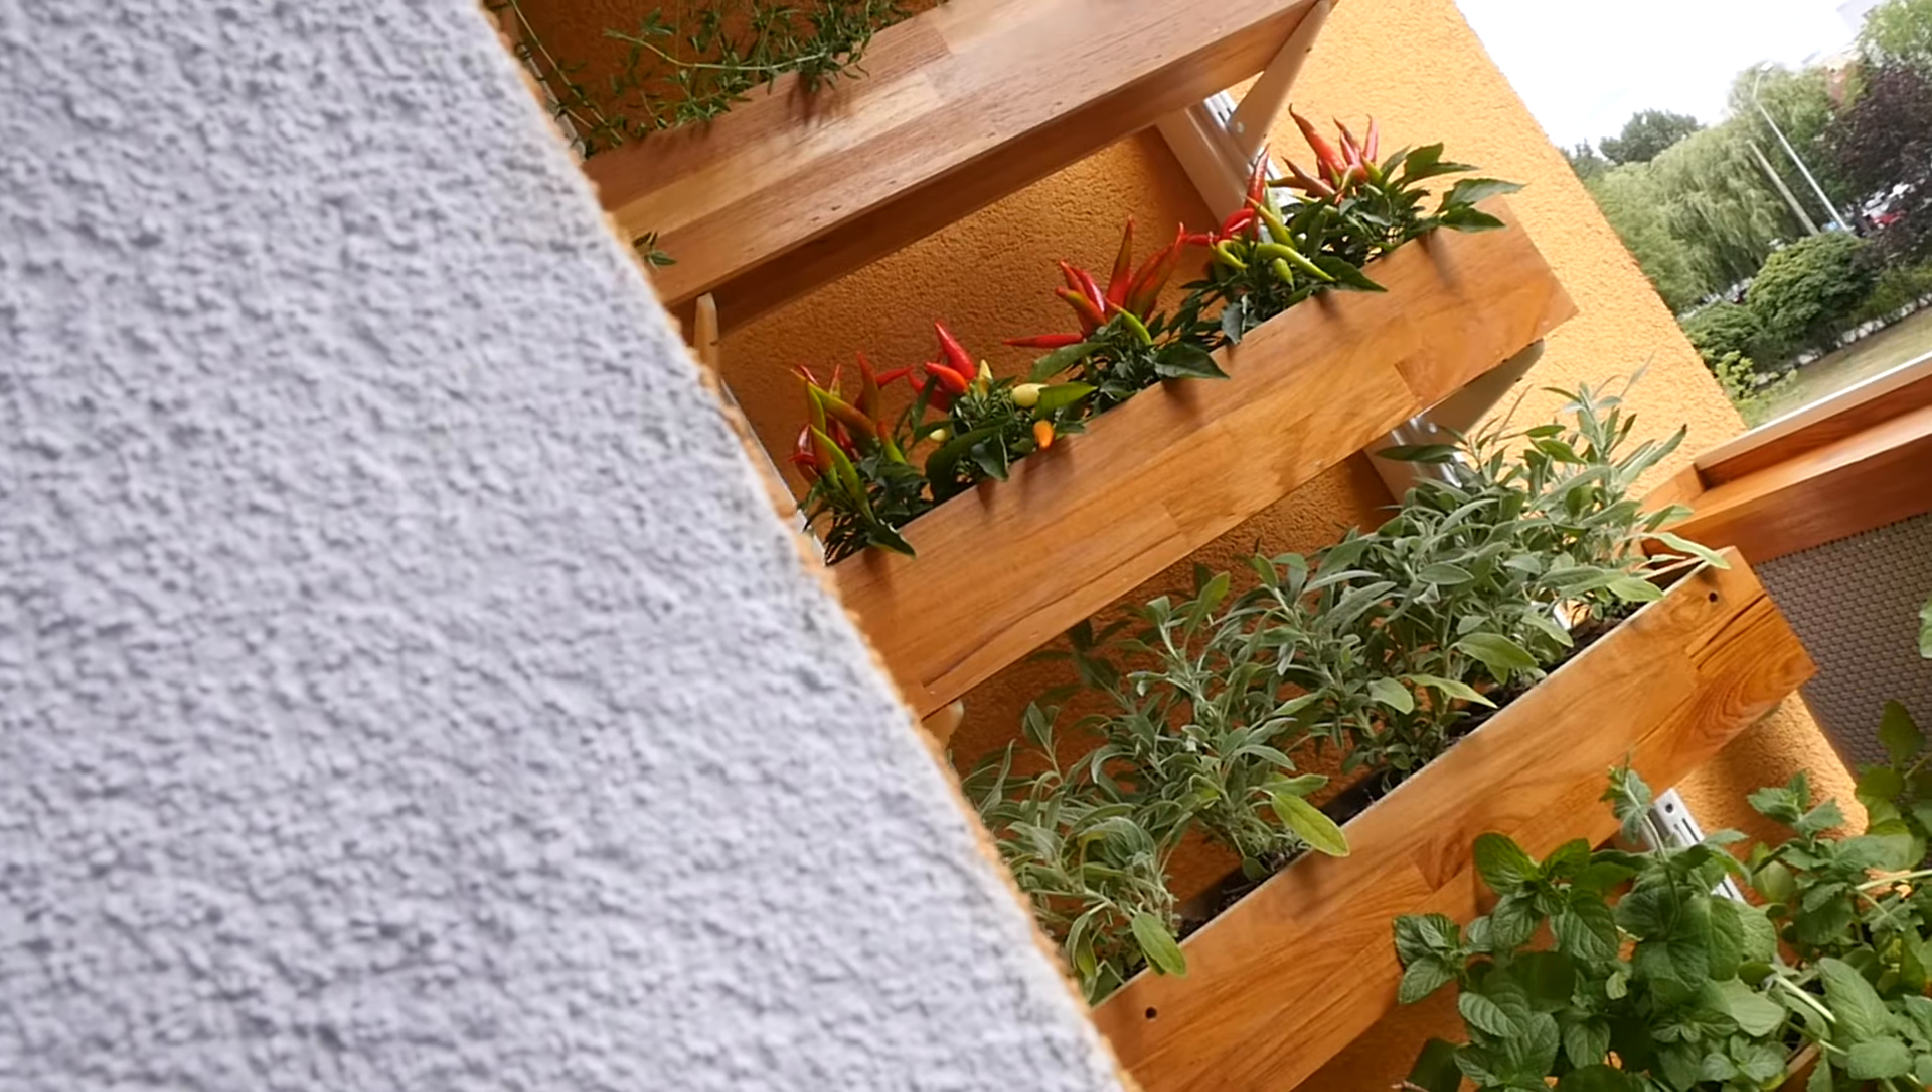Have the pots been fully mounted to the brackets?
Yes.